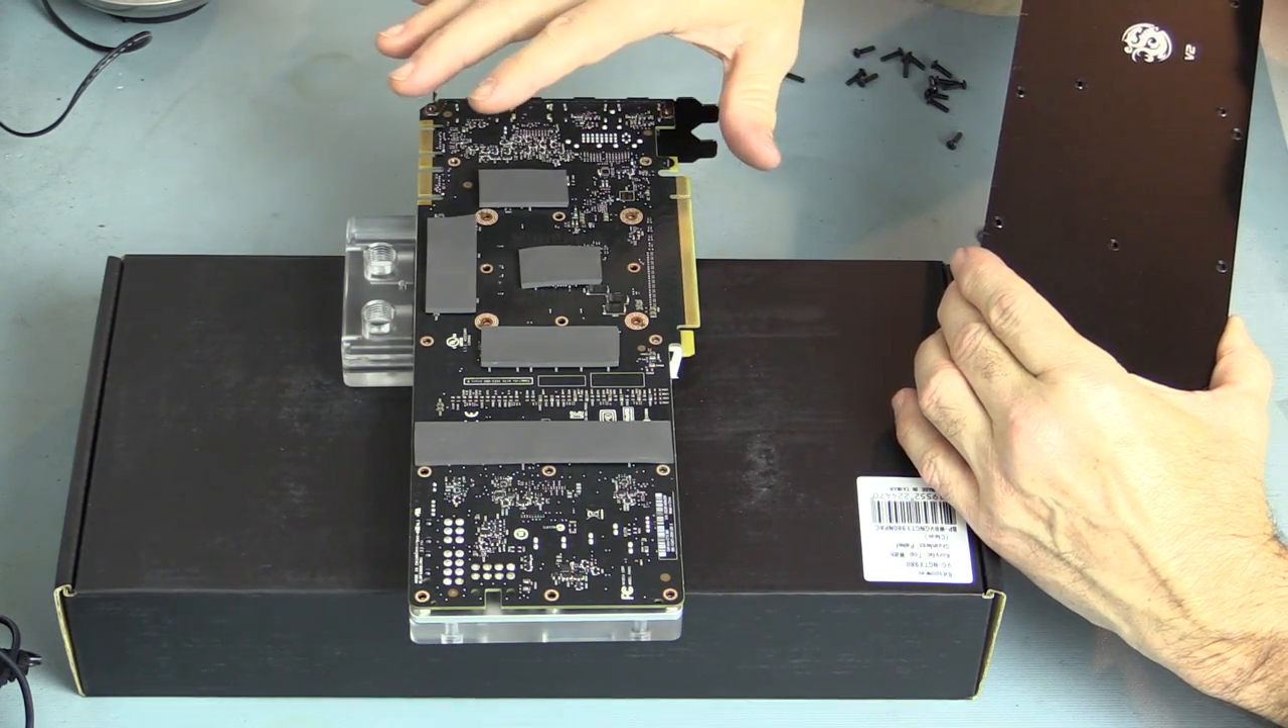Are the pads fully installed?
Yes.